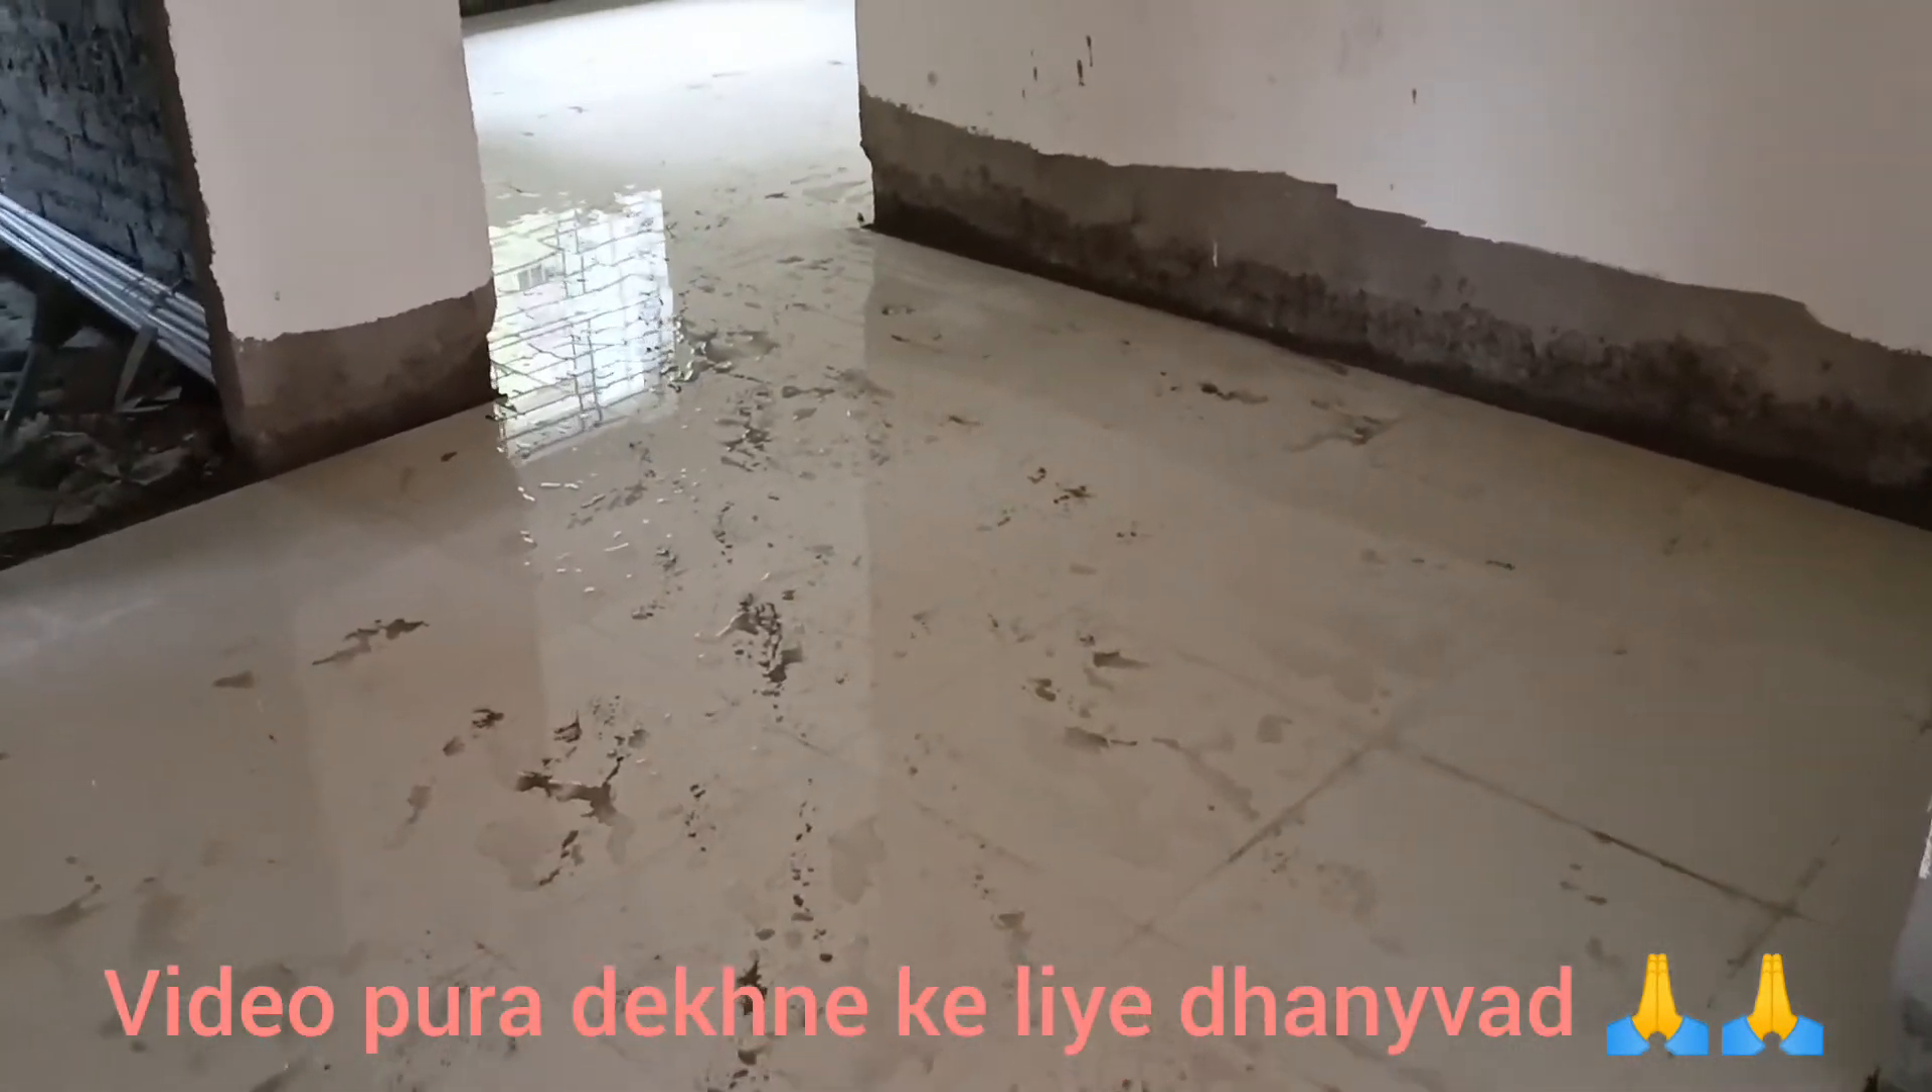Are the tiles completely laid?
Yes.